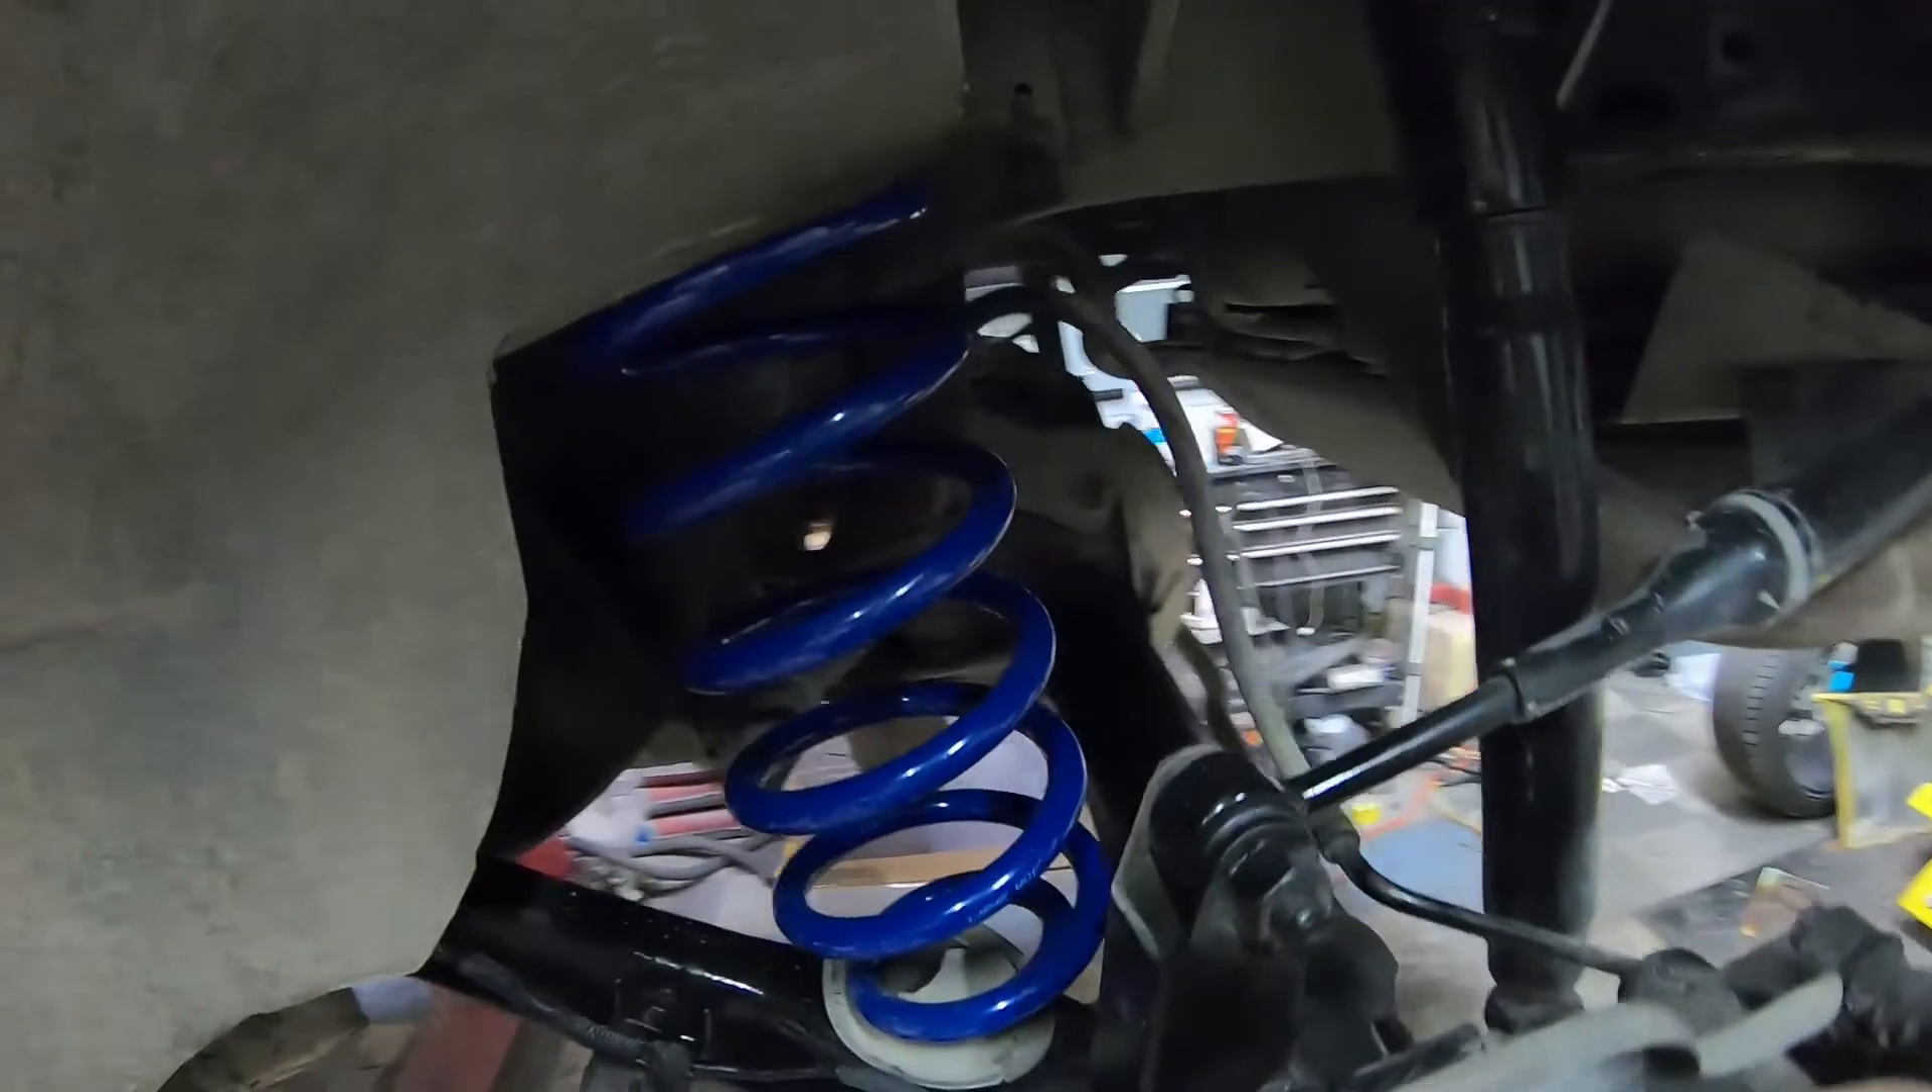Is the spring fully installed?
Yes.